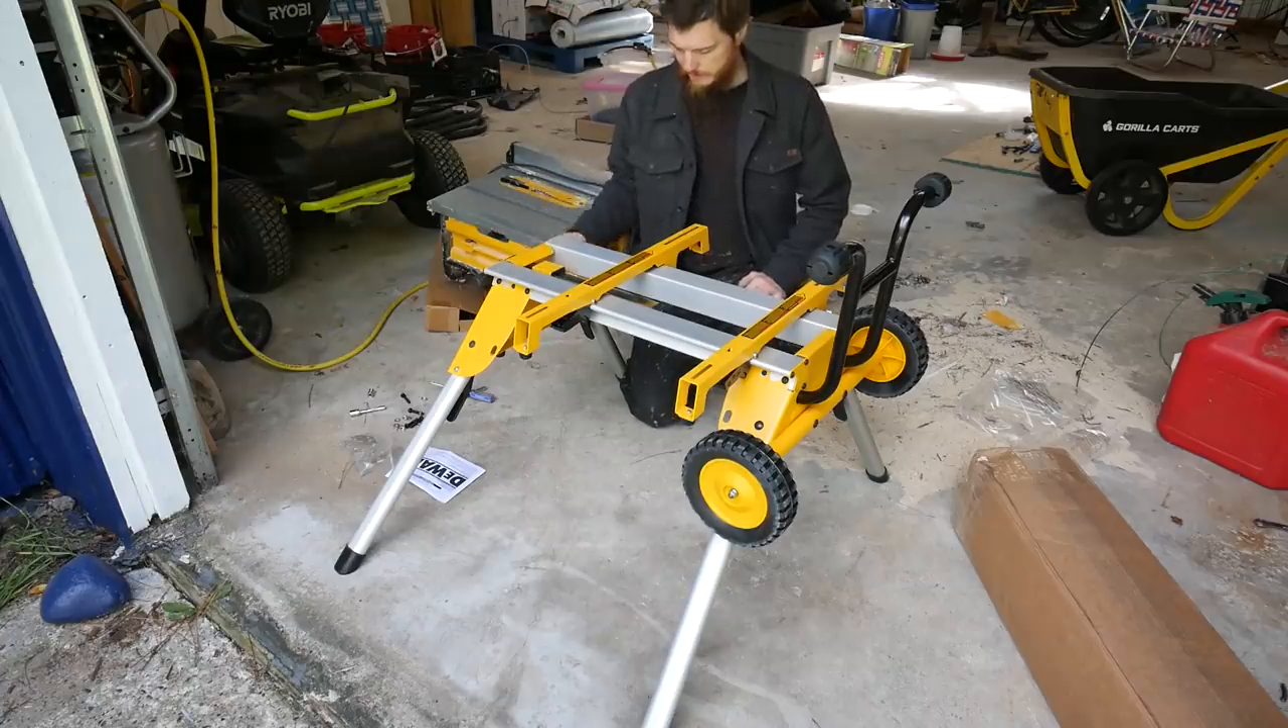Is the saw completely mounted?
No.